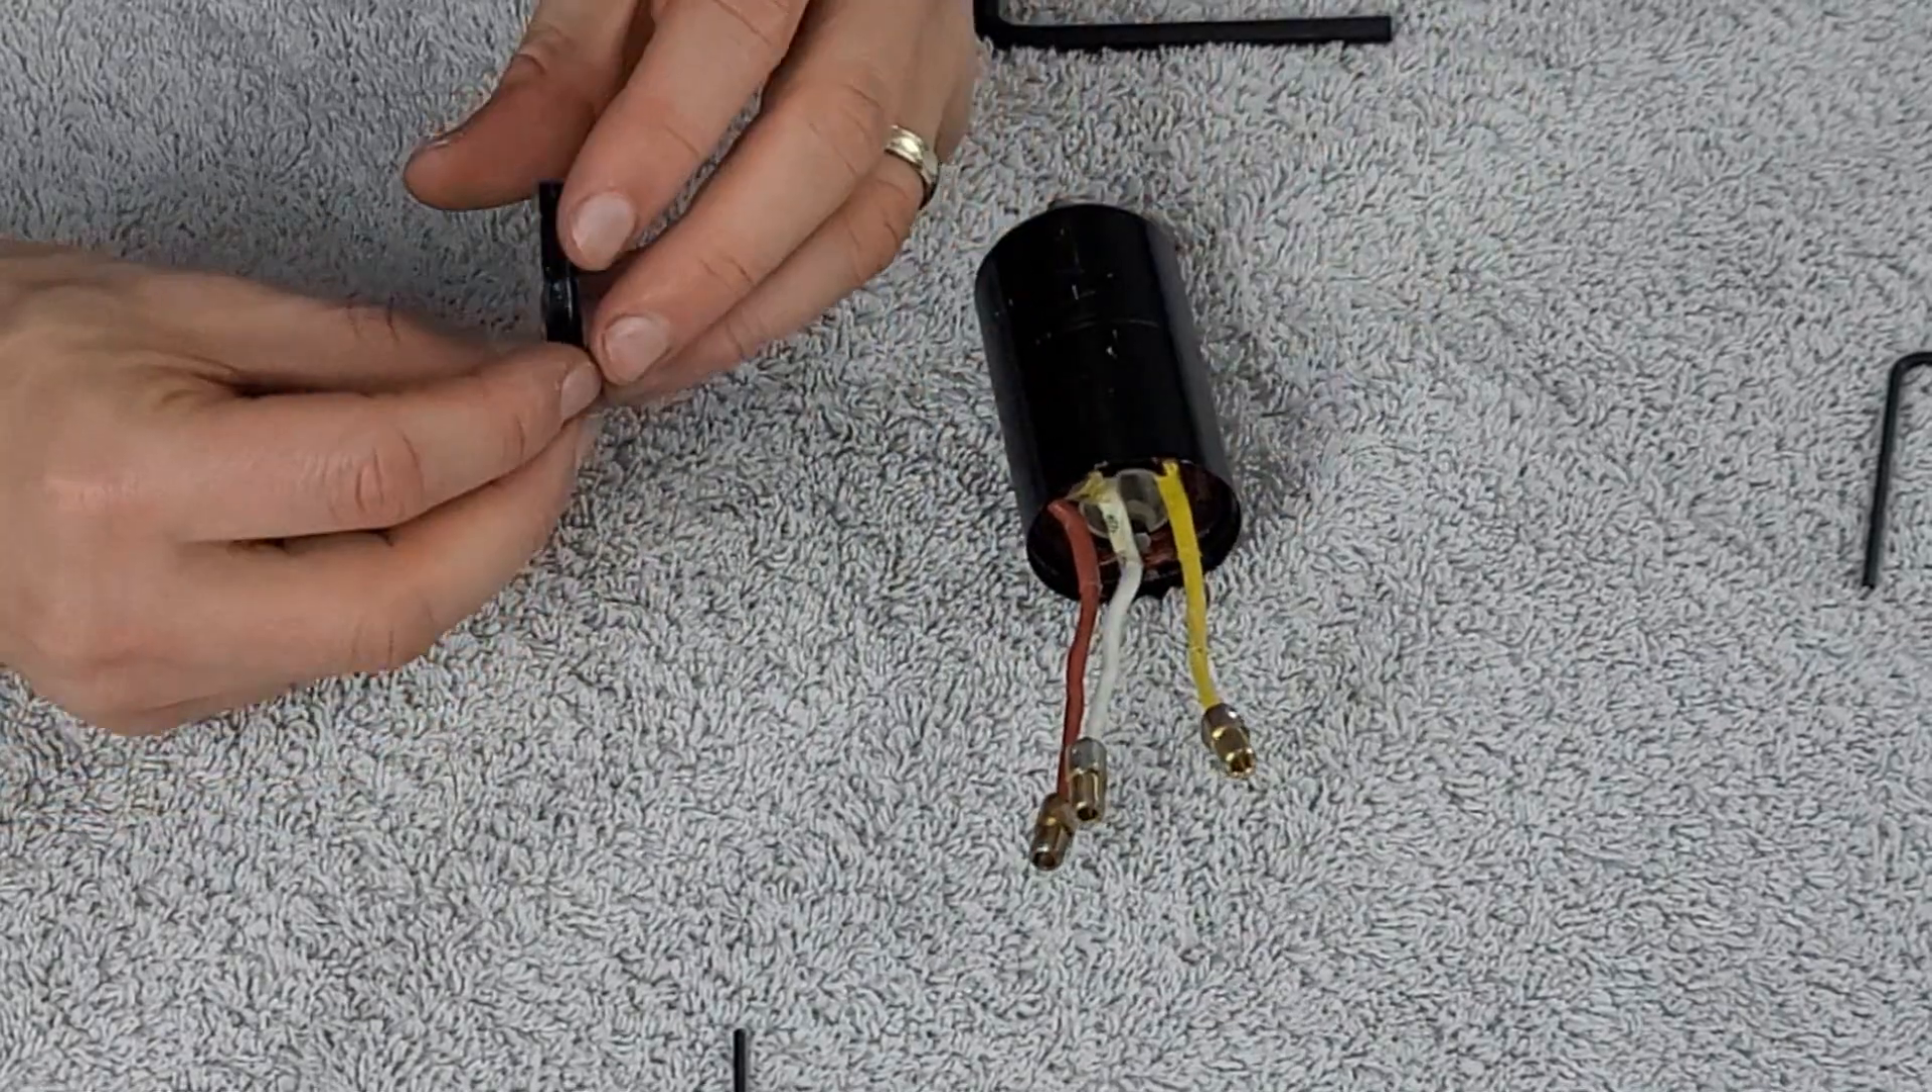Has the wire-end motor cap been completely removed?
Yes.